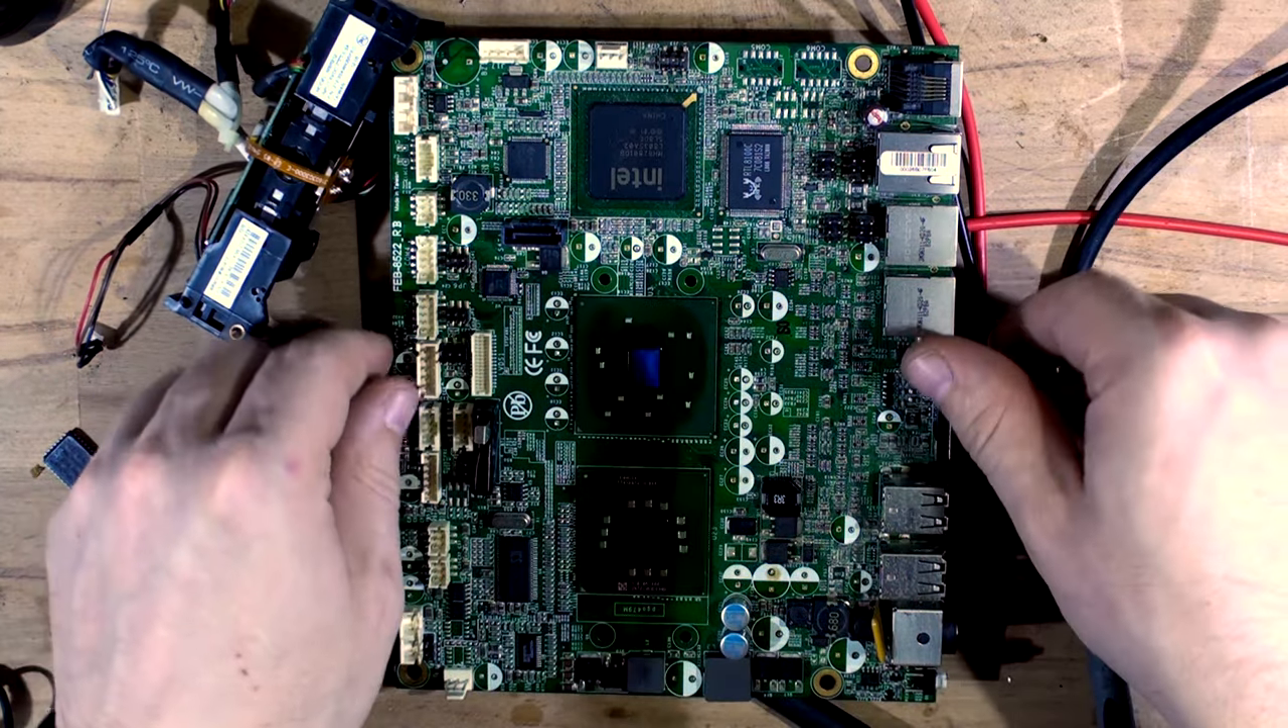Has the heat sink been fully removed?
Yes.